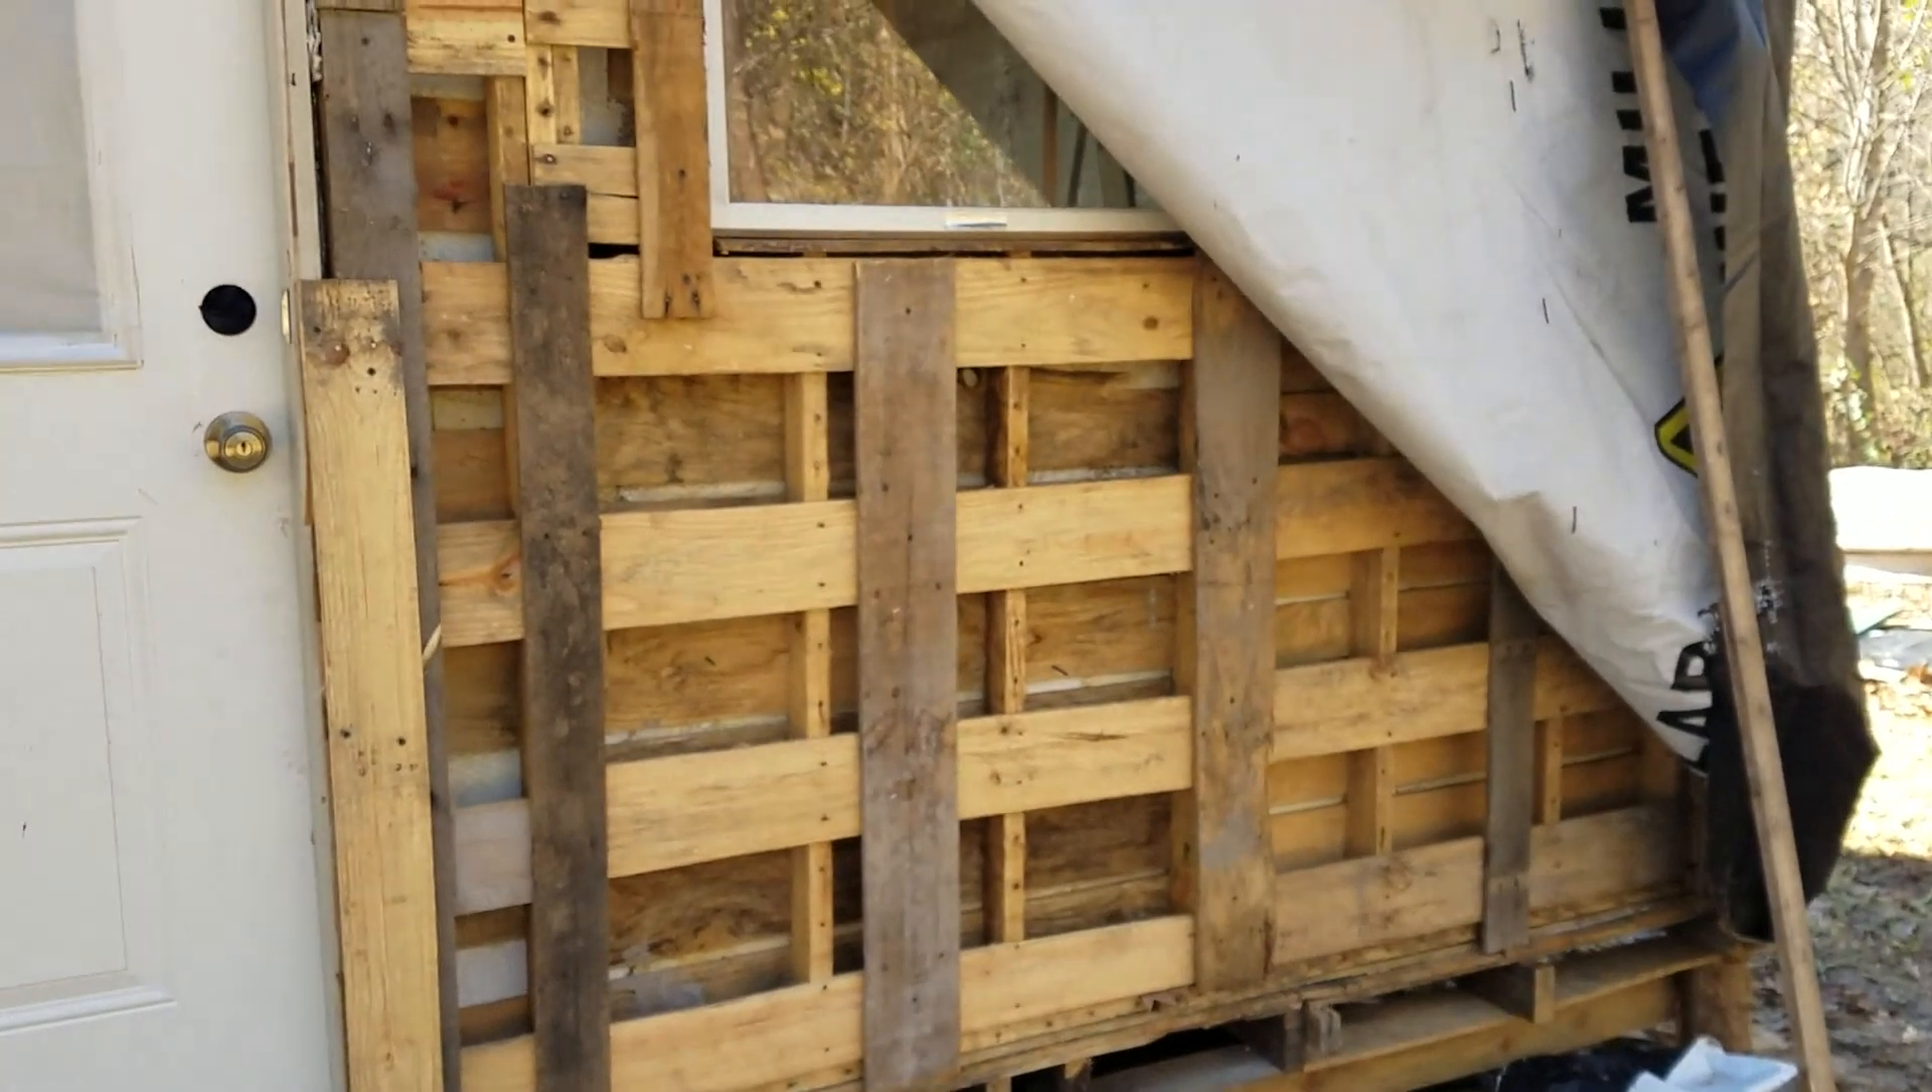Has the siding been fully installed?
No.